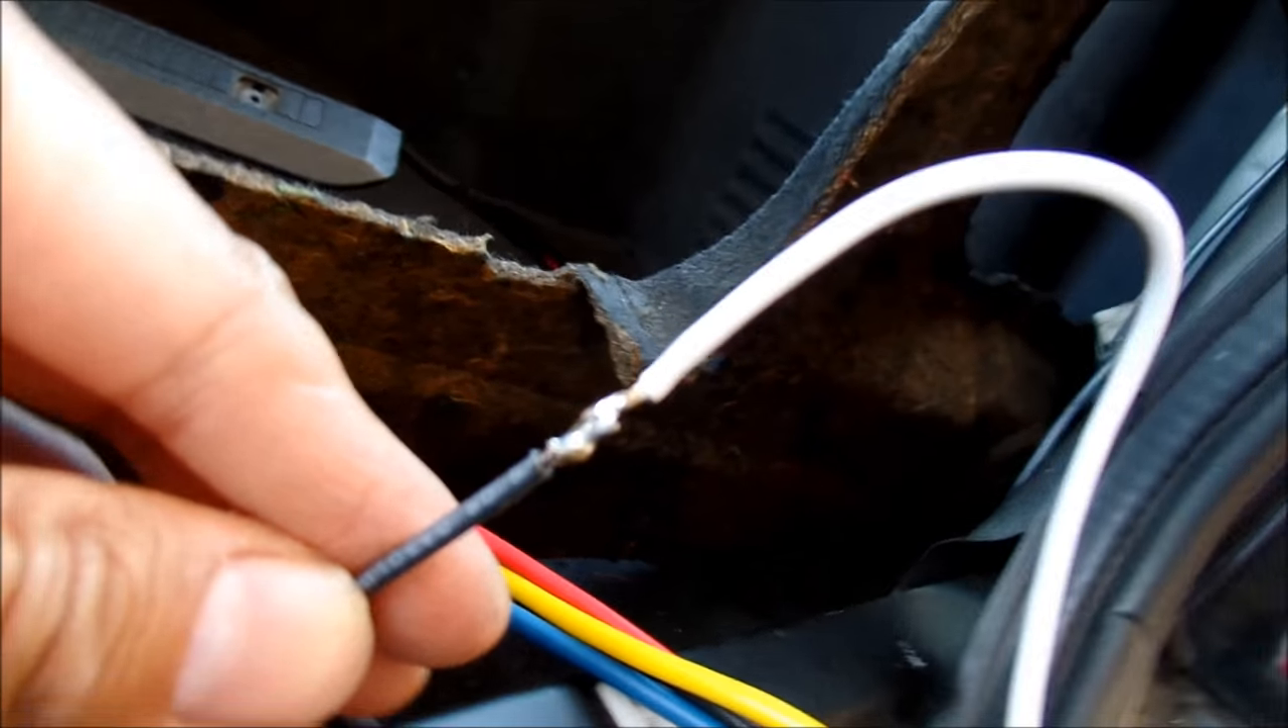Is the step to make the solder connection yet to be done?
No.